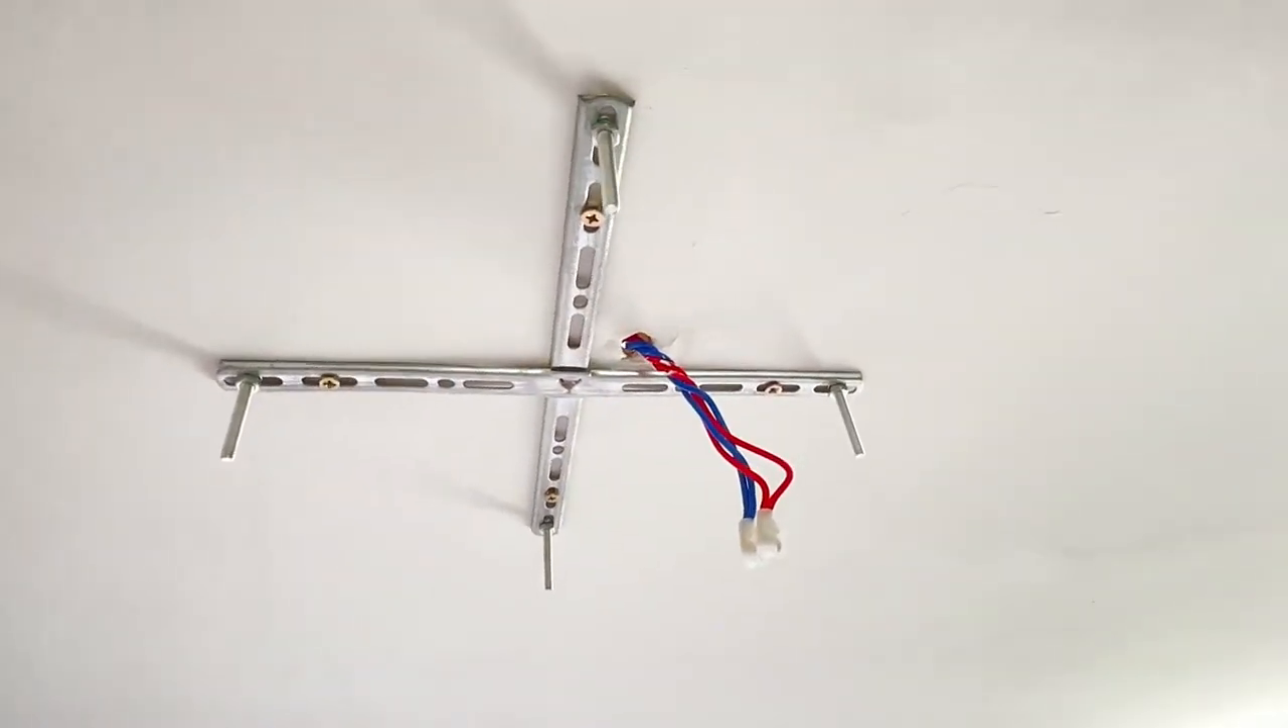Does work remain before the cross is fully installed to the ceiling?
No.